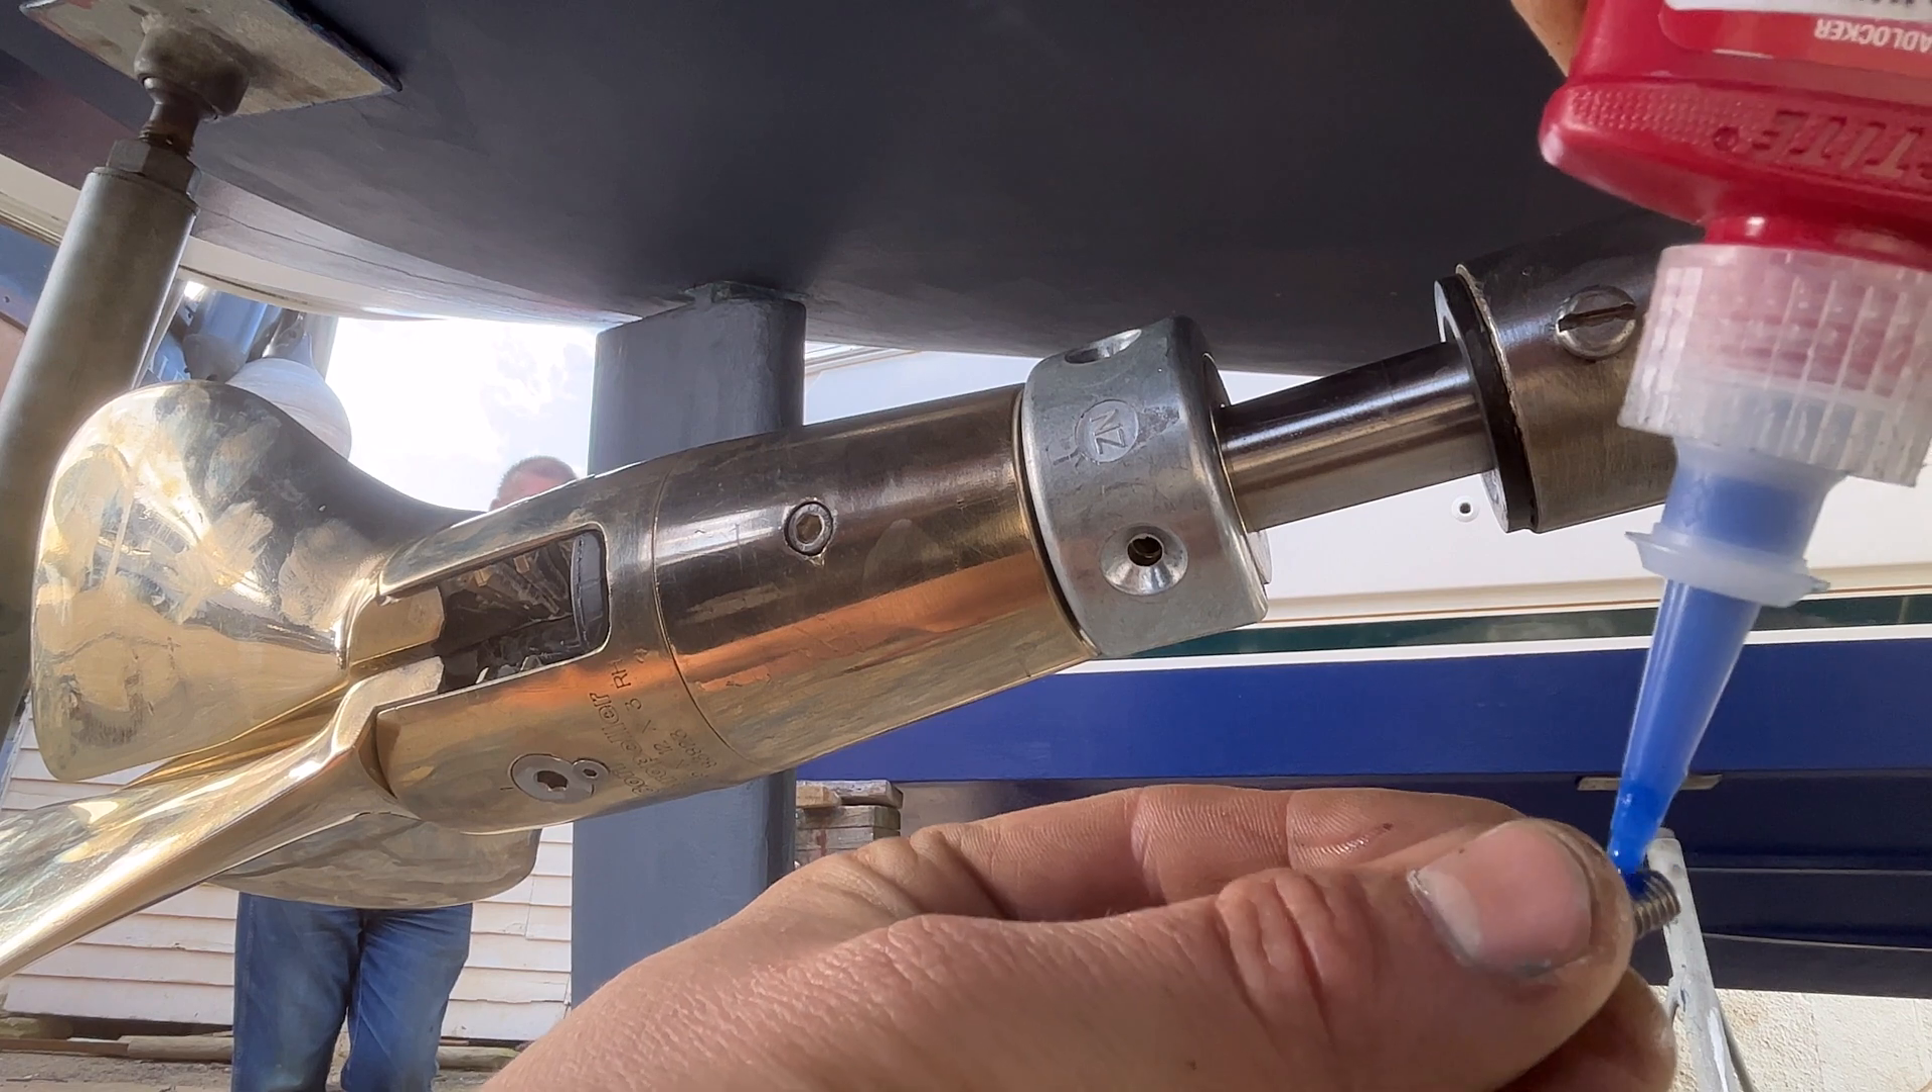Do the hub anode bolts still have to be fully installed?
Yes.